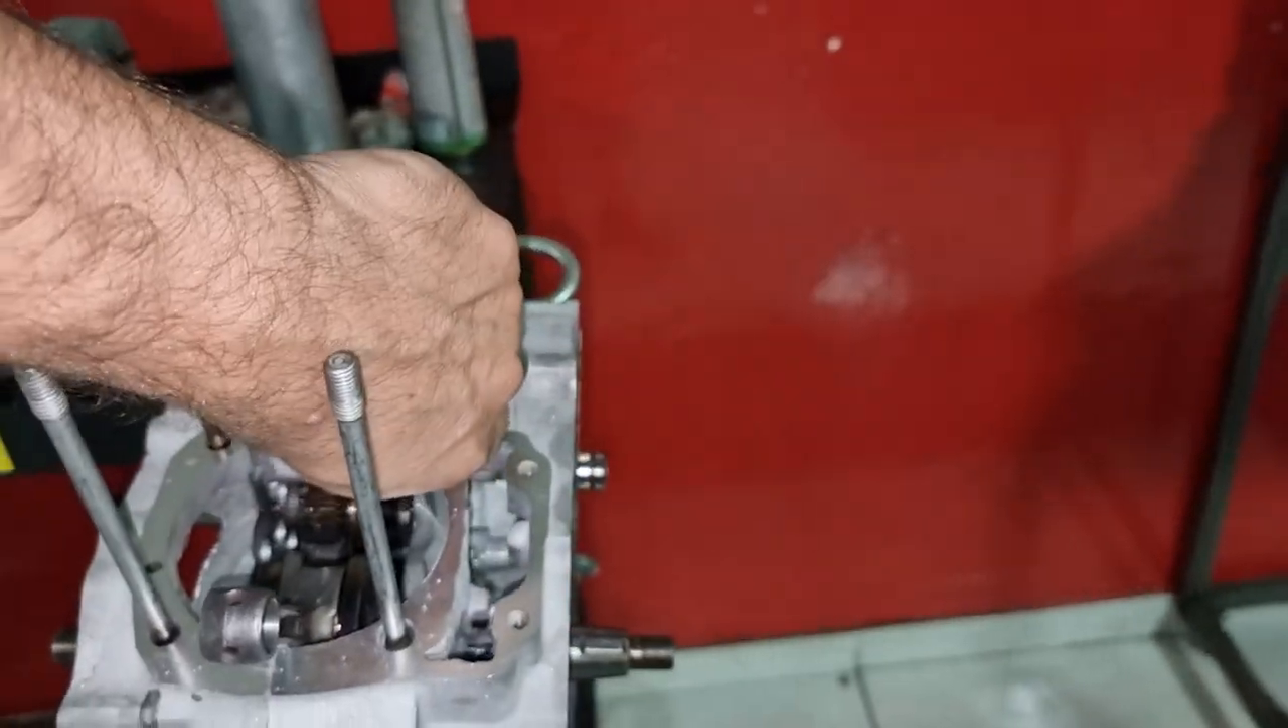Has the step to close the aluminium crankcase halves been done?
Yes.